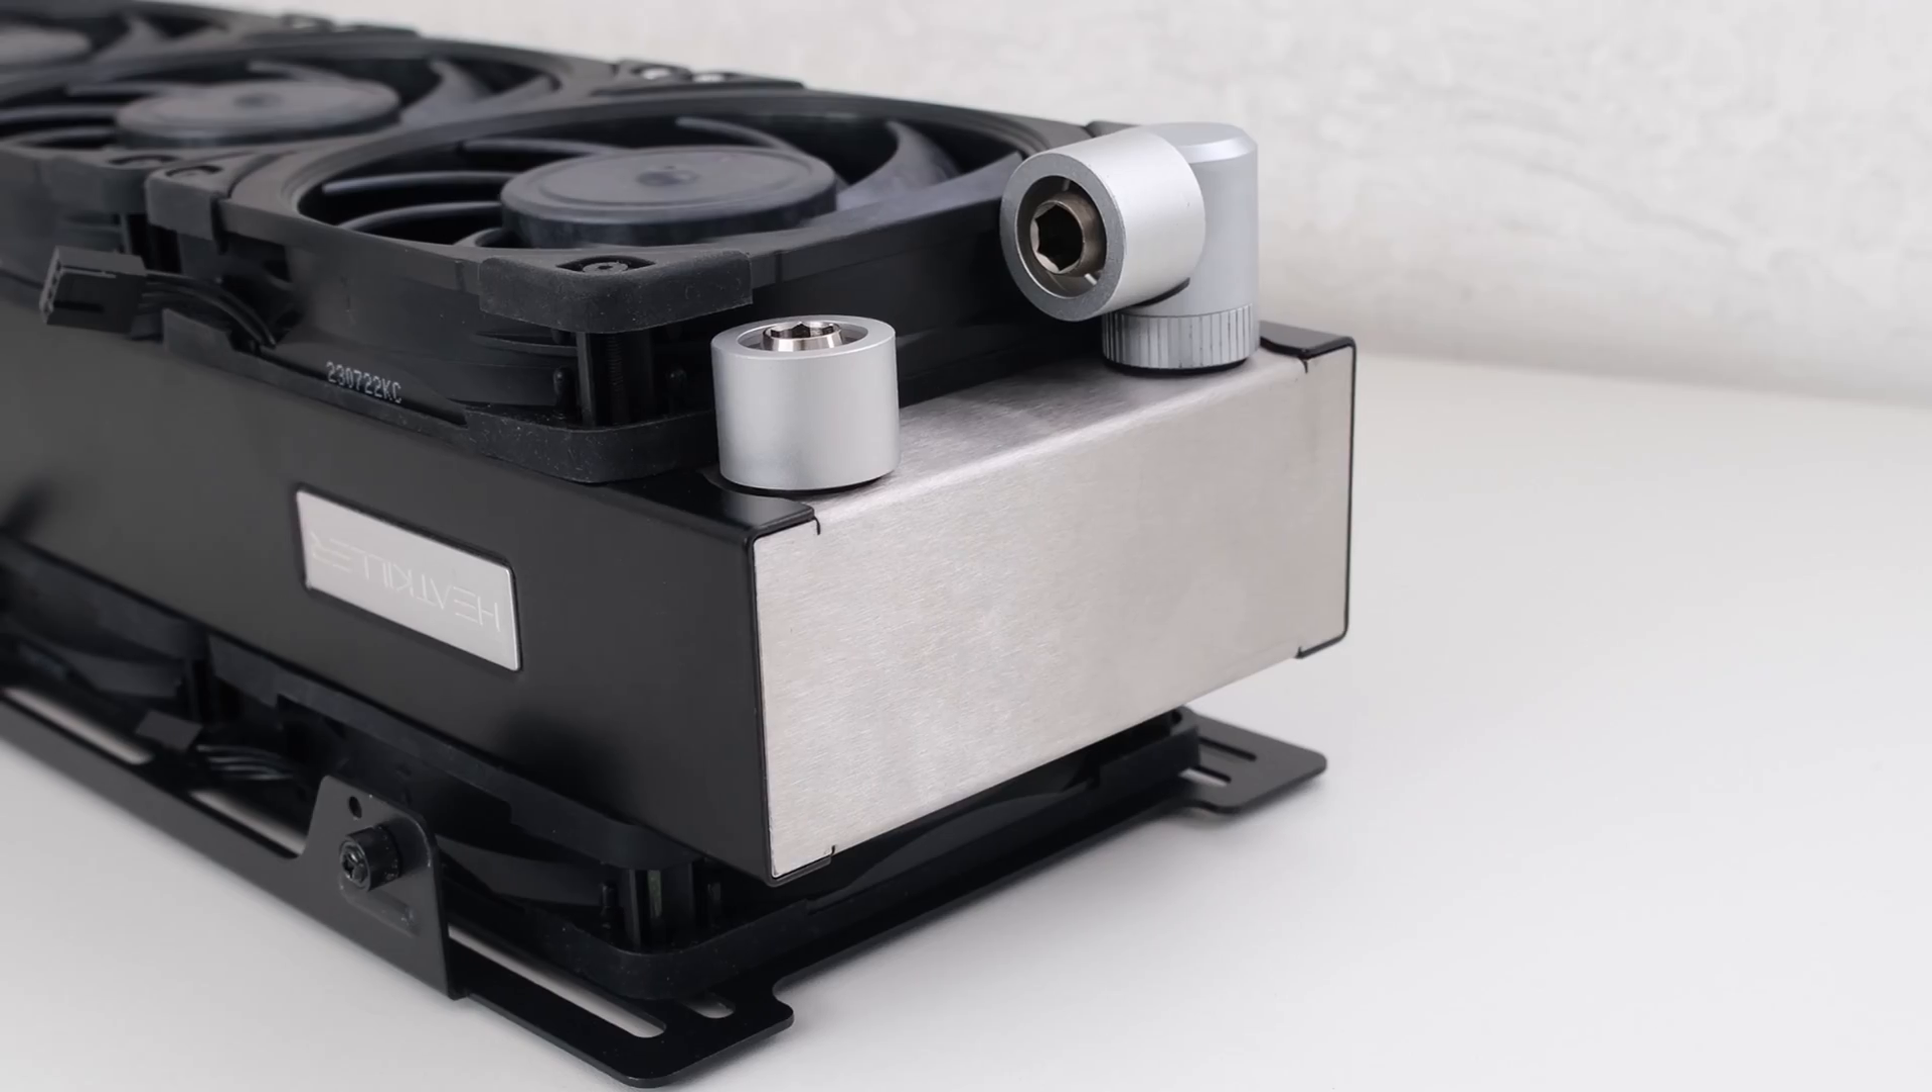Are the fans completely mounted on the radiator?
Yes.